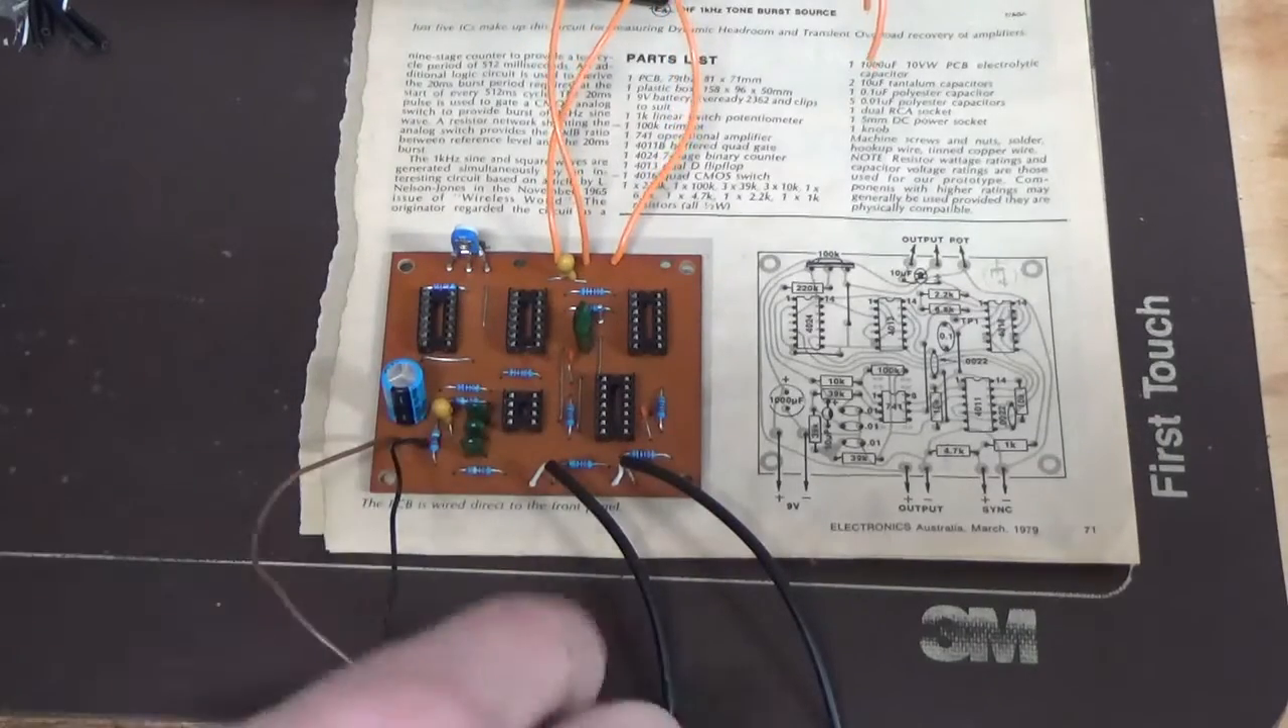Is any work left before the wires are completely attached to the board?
No.